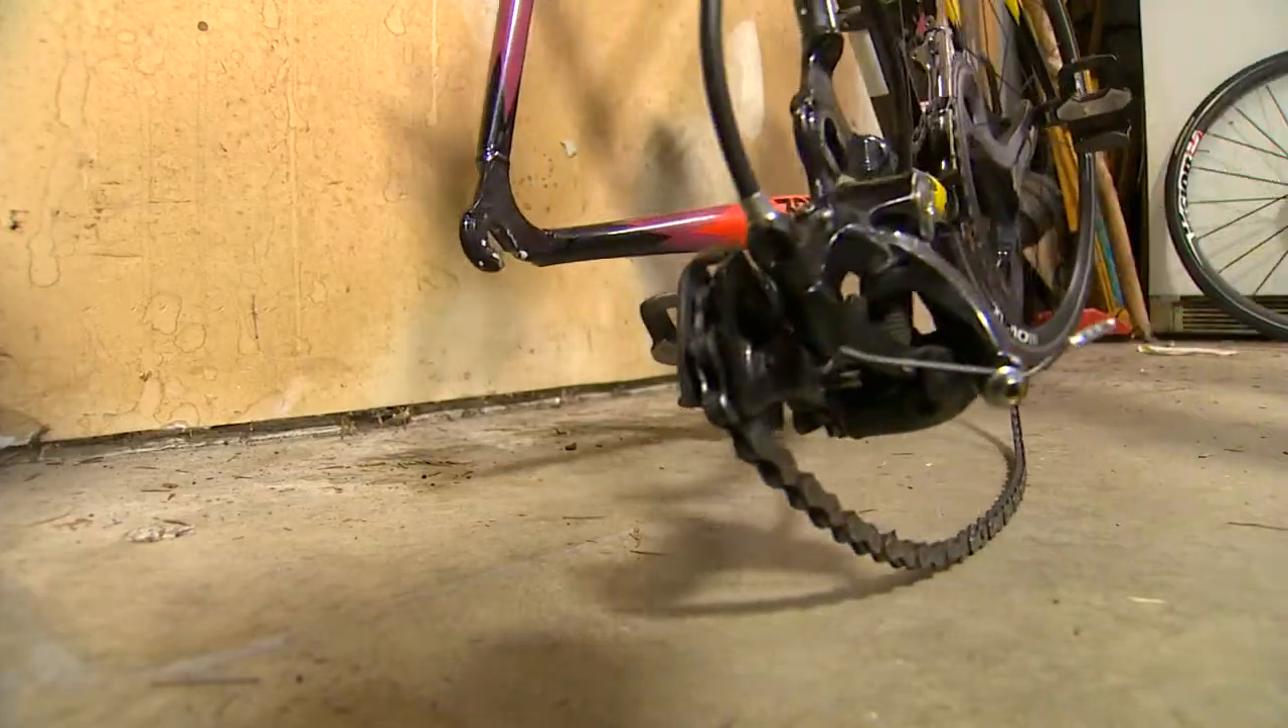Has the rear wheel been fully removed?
Yes.